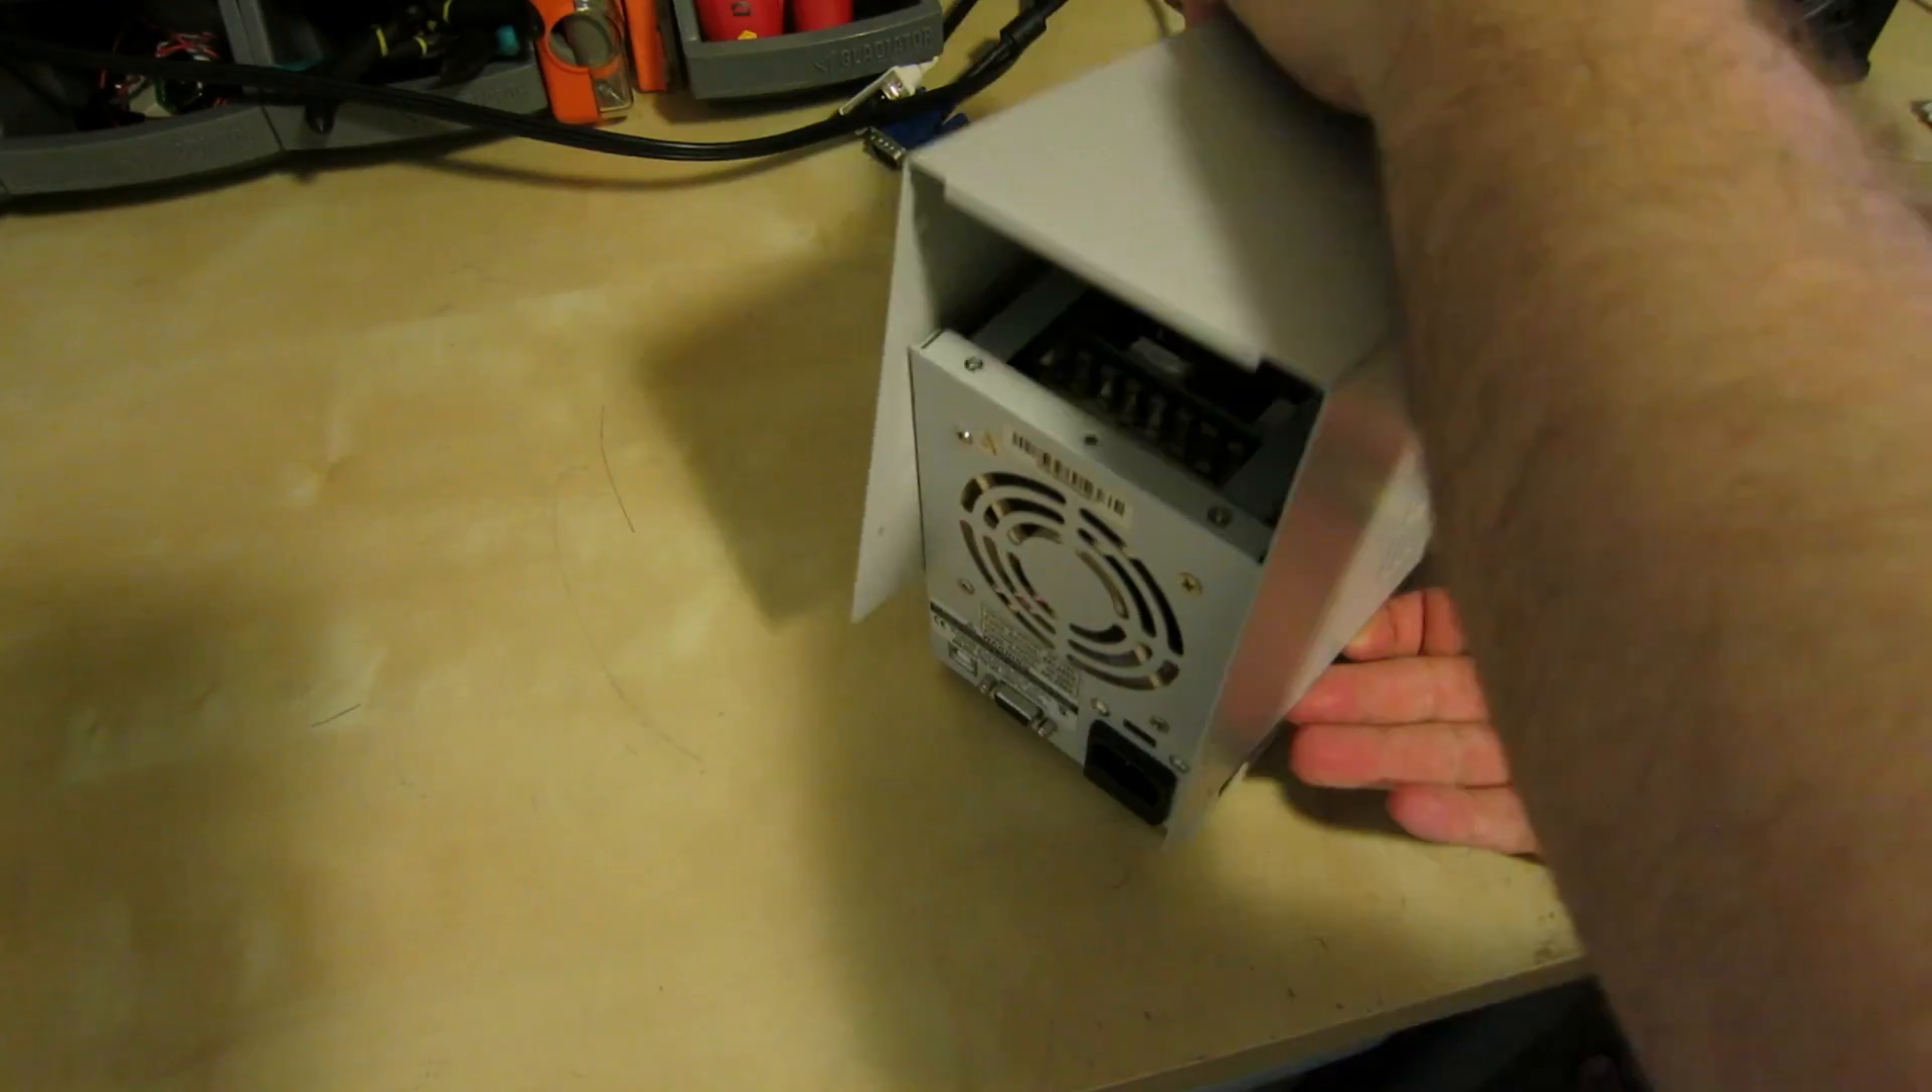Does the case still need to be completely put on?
Yes.